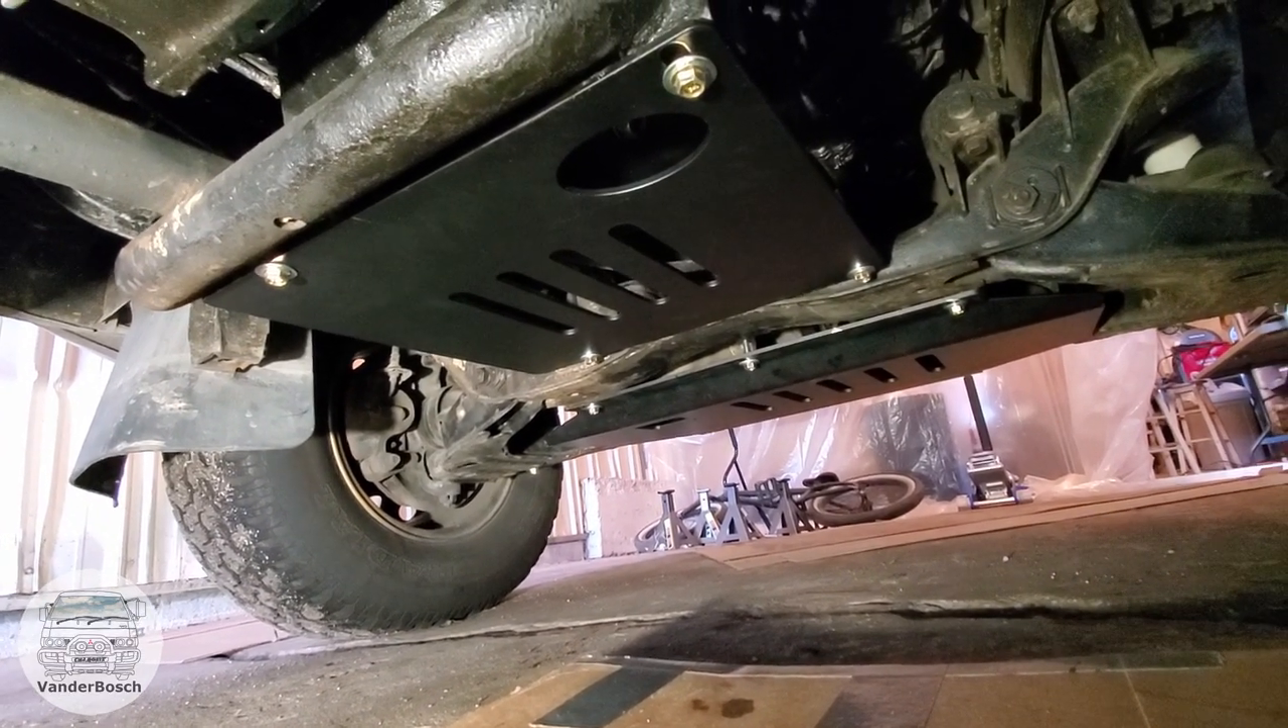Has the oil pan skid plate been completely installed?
Yes.